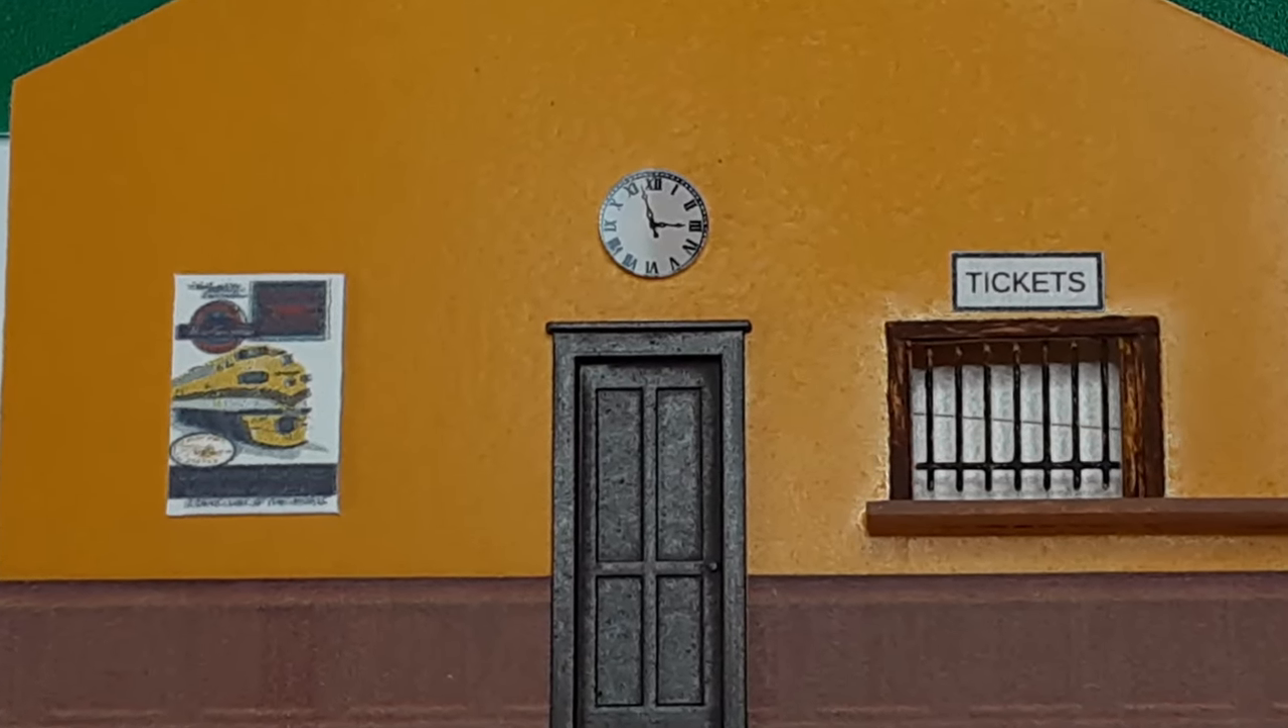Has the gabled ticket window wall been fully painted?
Yes.